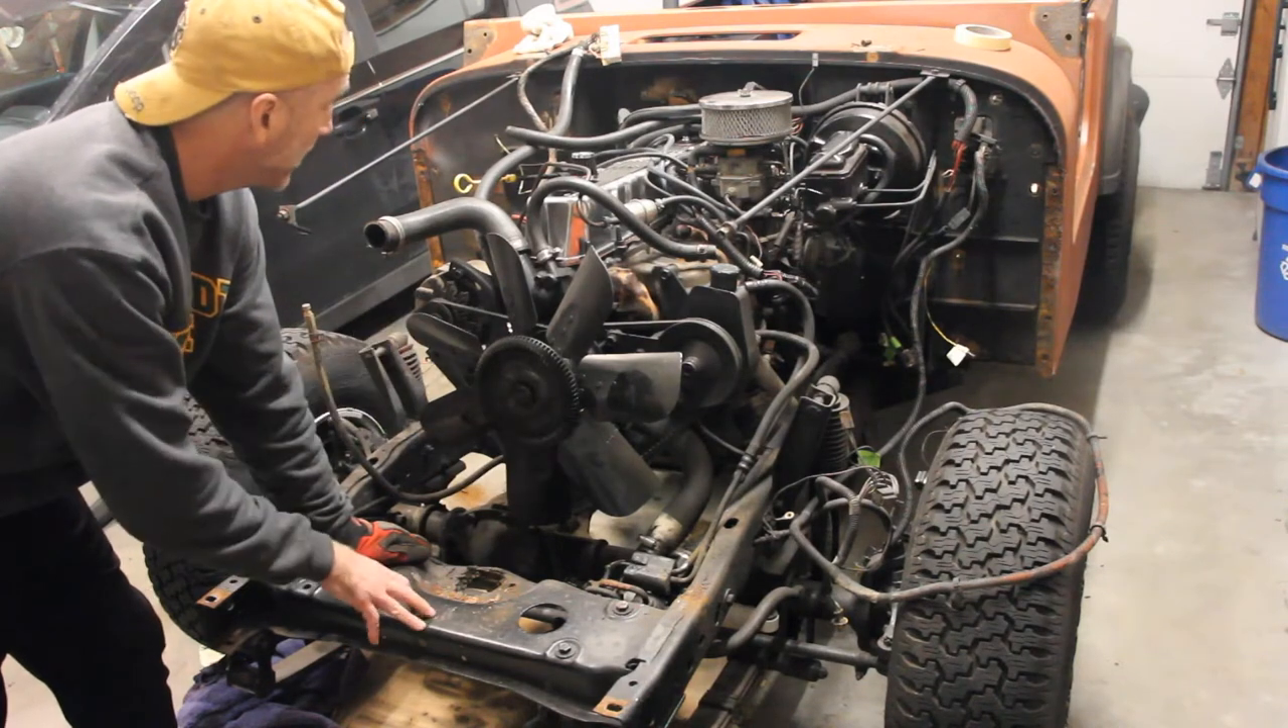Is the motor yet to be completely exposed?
No.